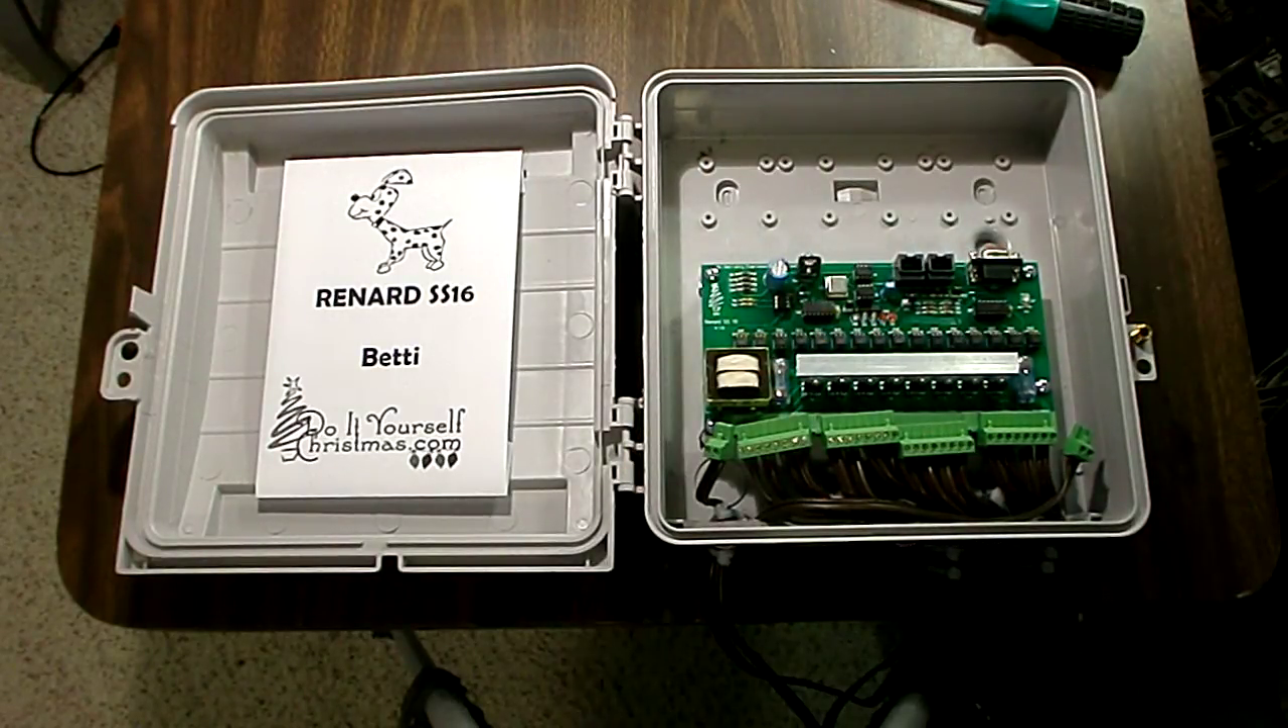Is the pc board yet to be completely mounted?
No.